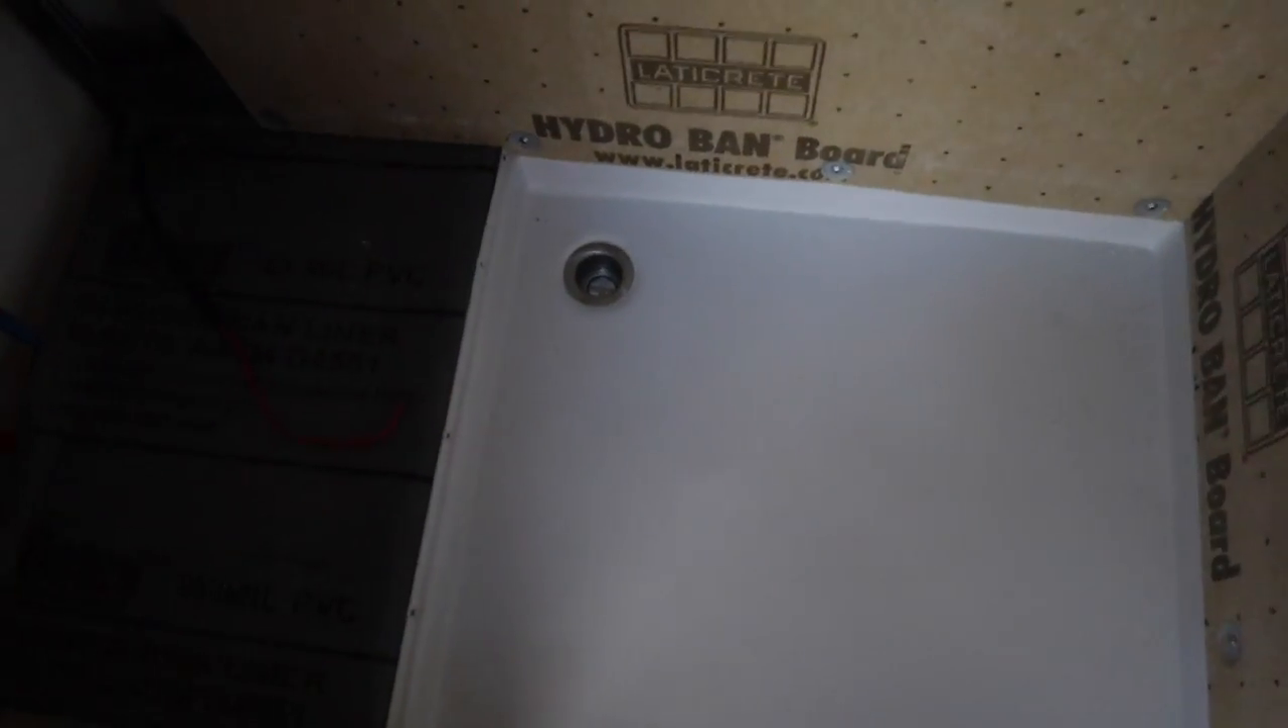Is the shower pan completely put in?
Yes.